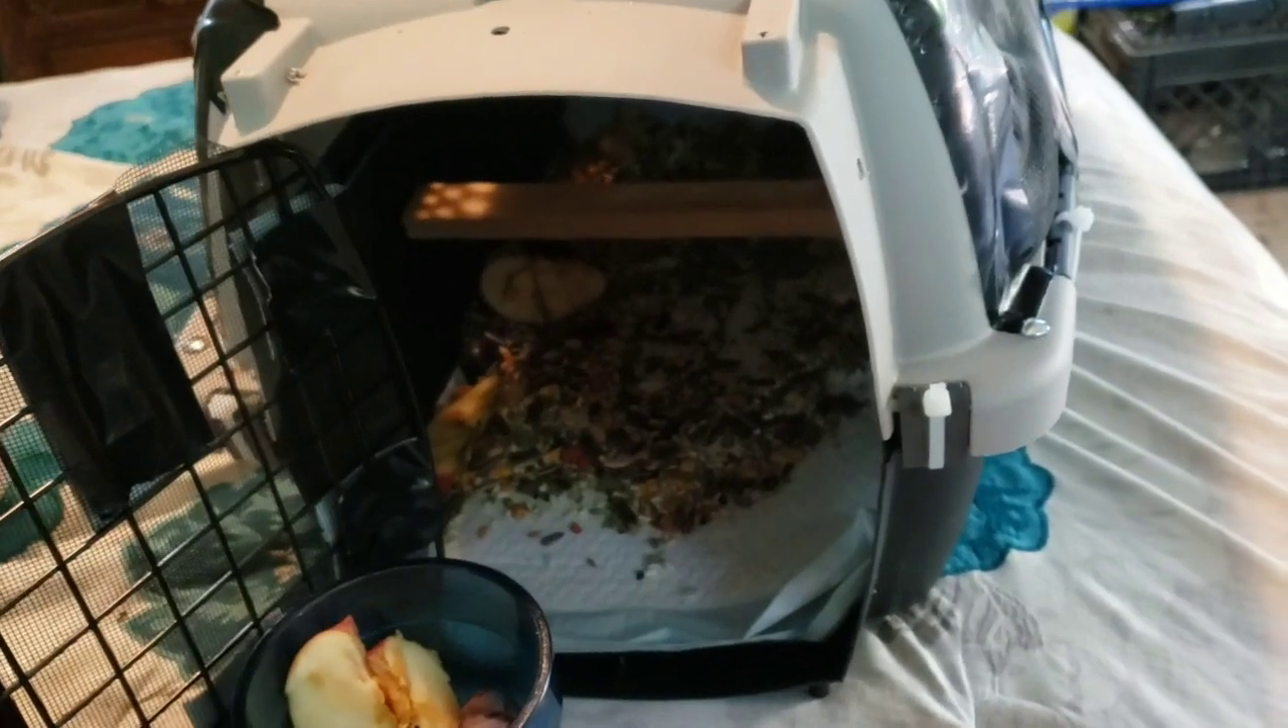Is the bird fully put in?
No.